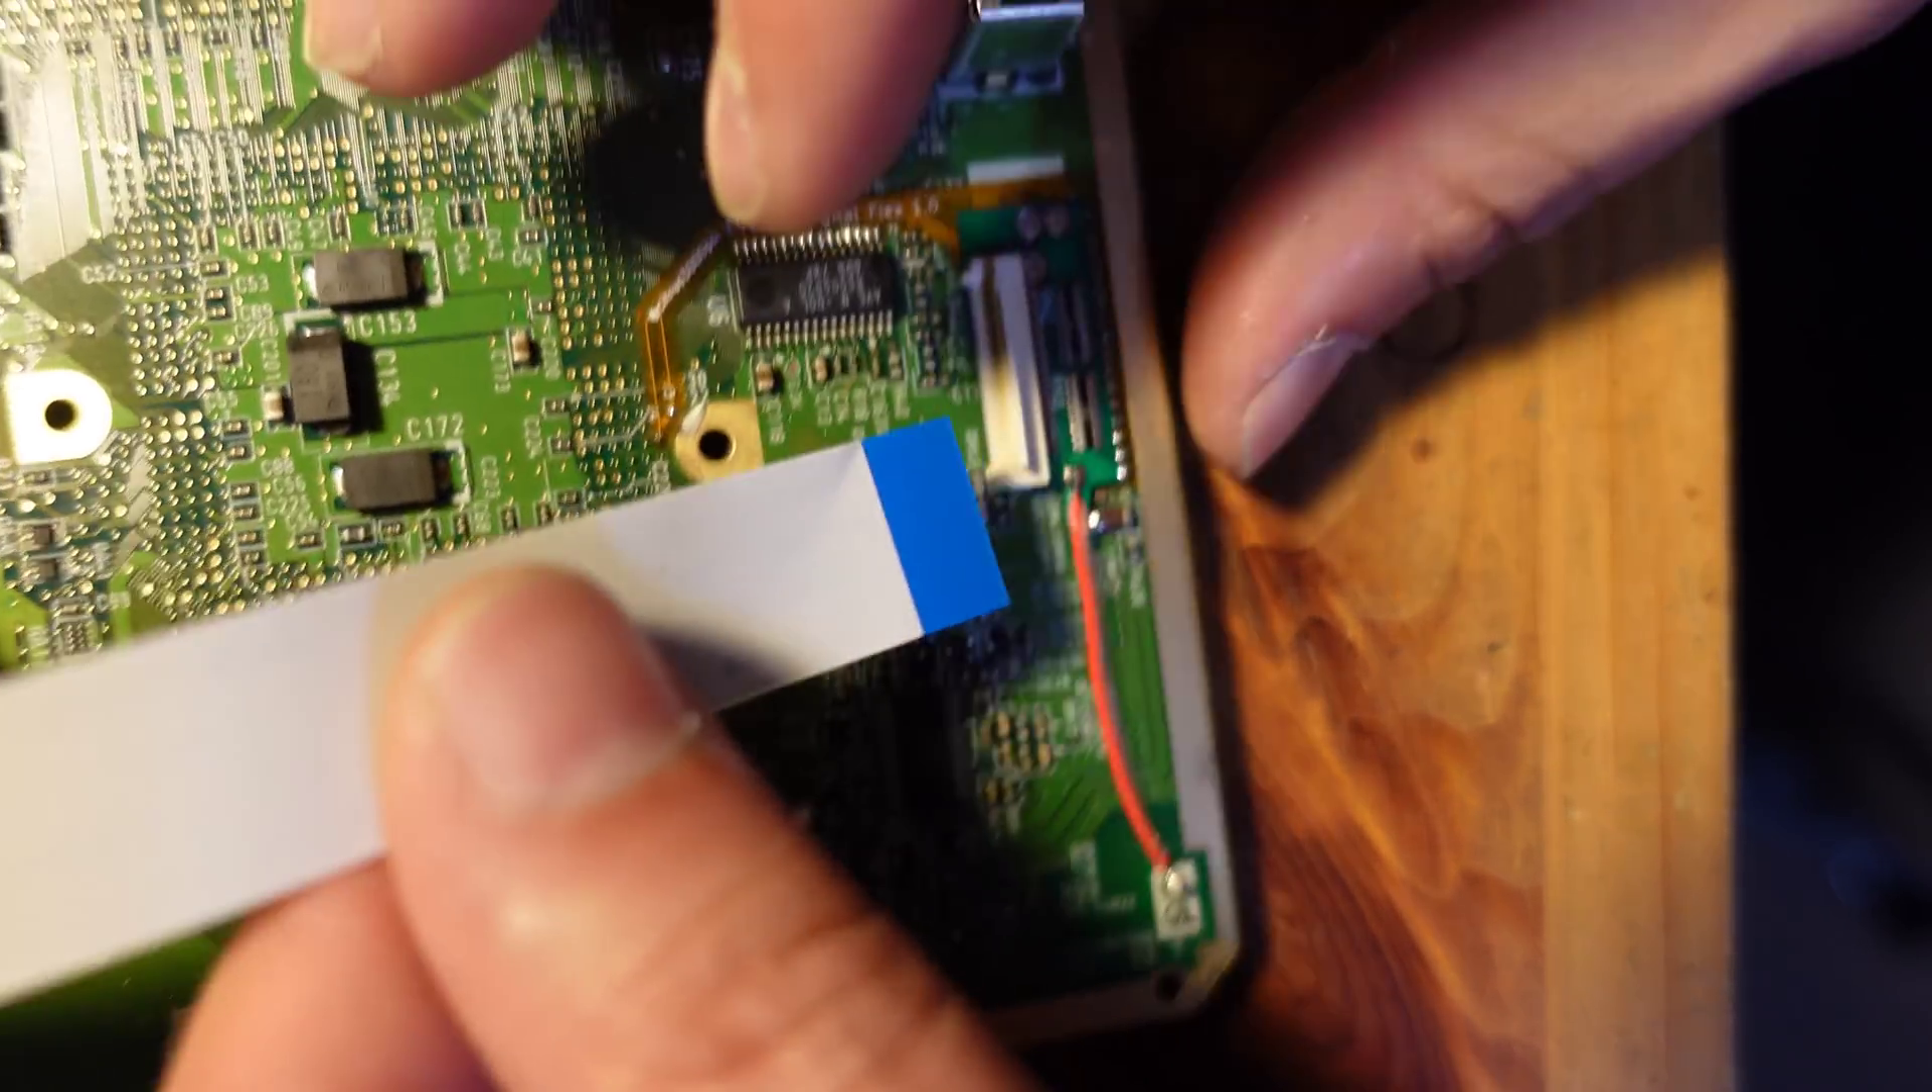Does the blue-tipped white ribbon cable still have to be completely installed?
Yes.